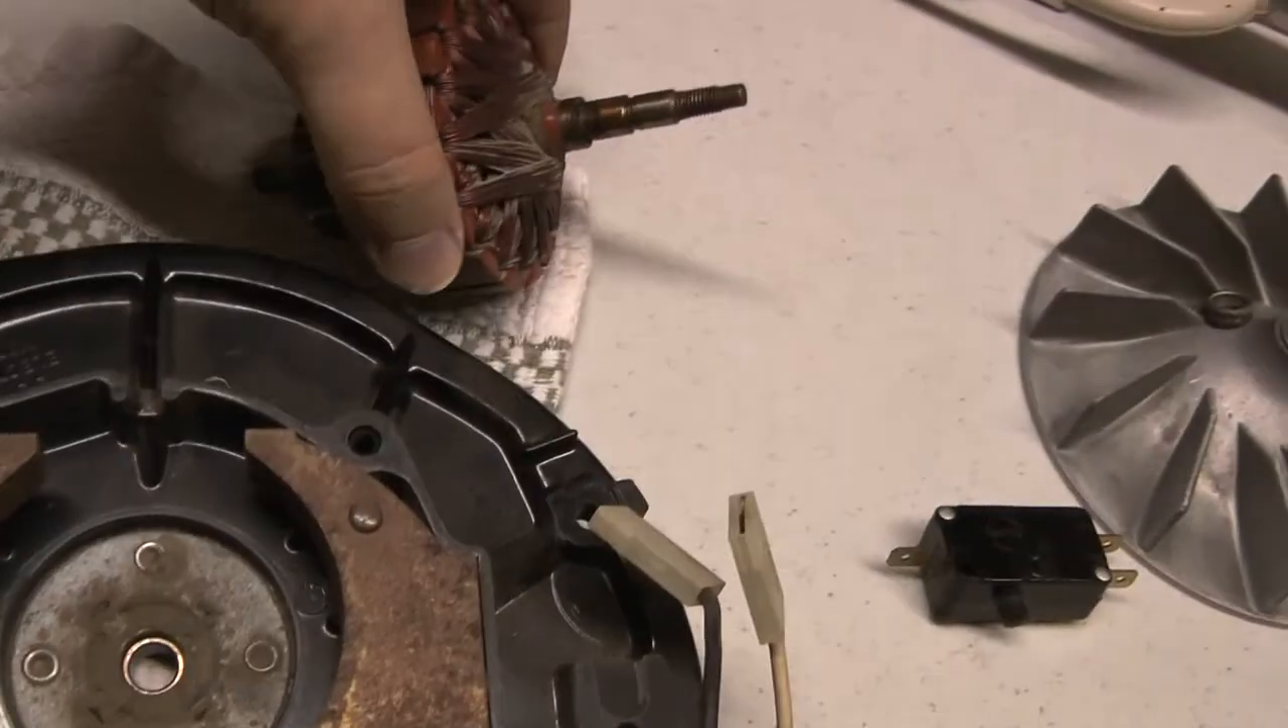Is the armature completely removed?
Yes.